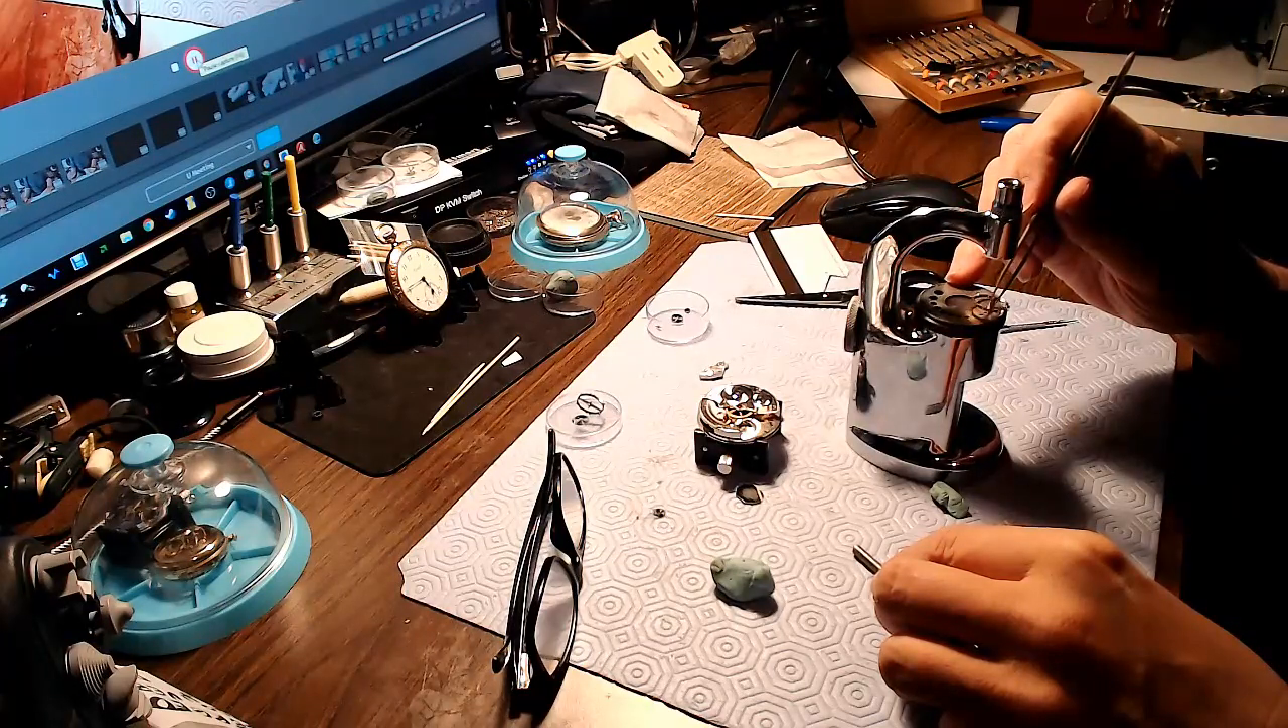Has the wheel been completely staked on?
No.